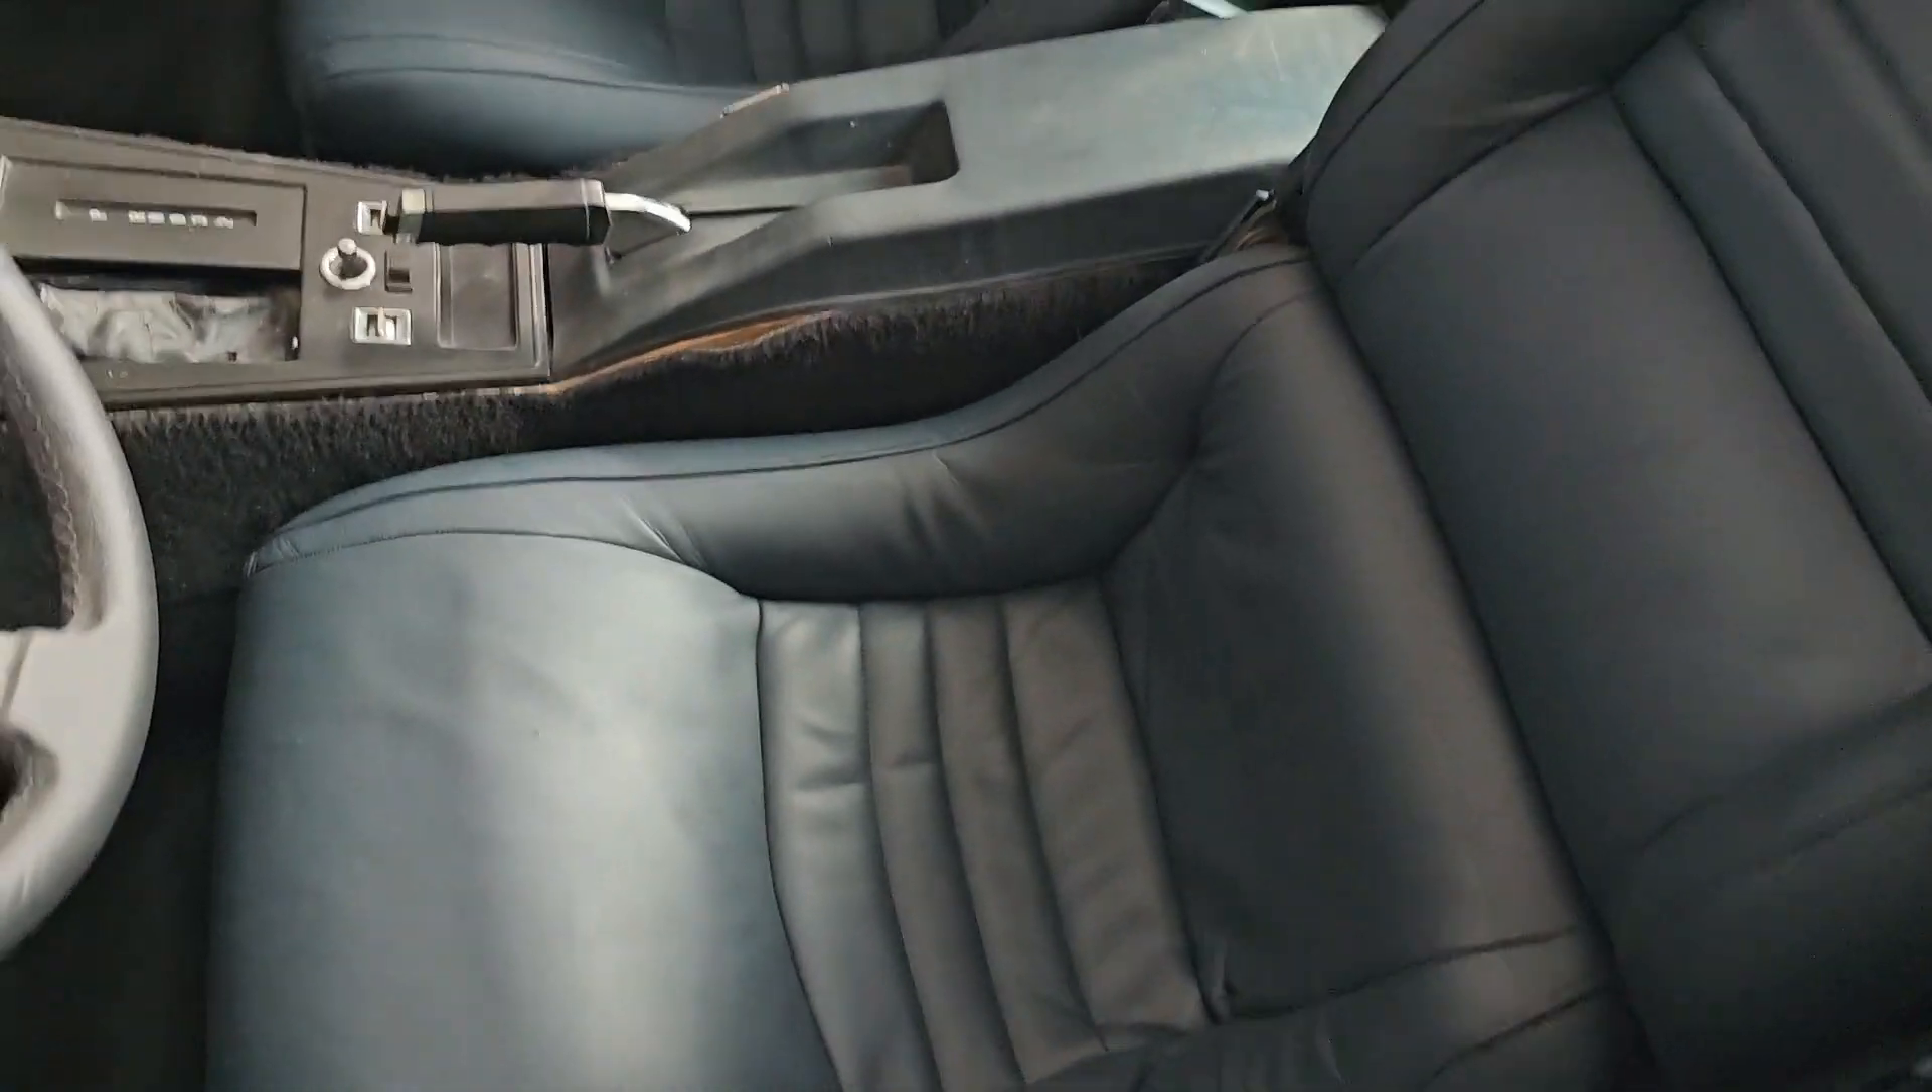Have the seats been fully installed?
Yes.